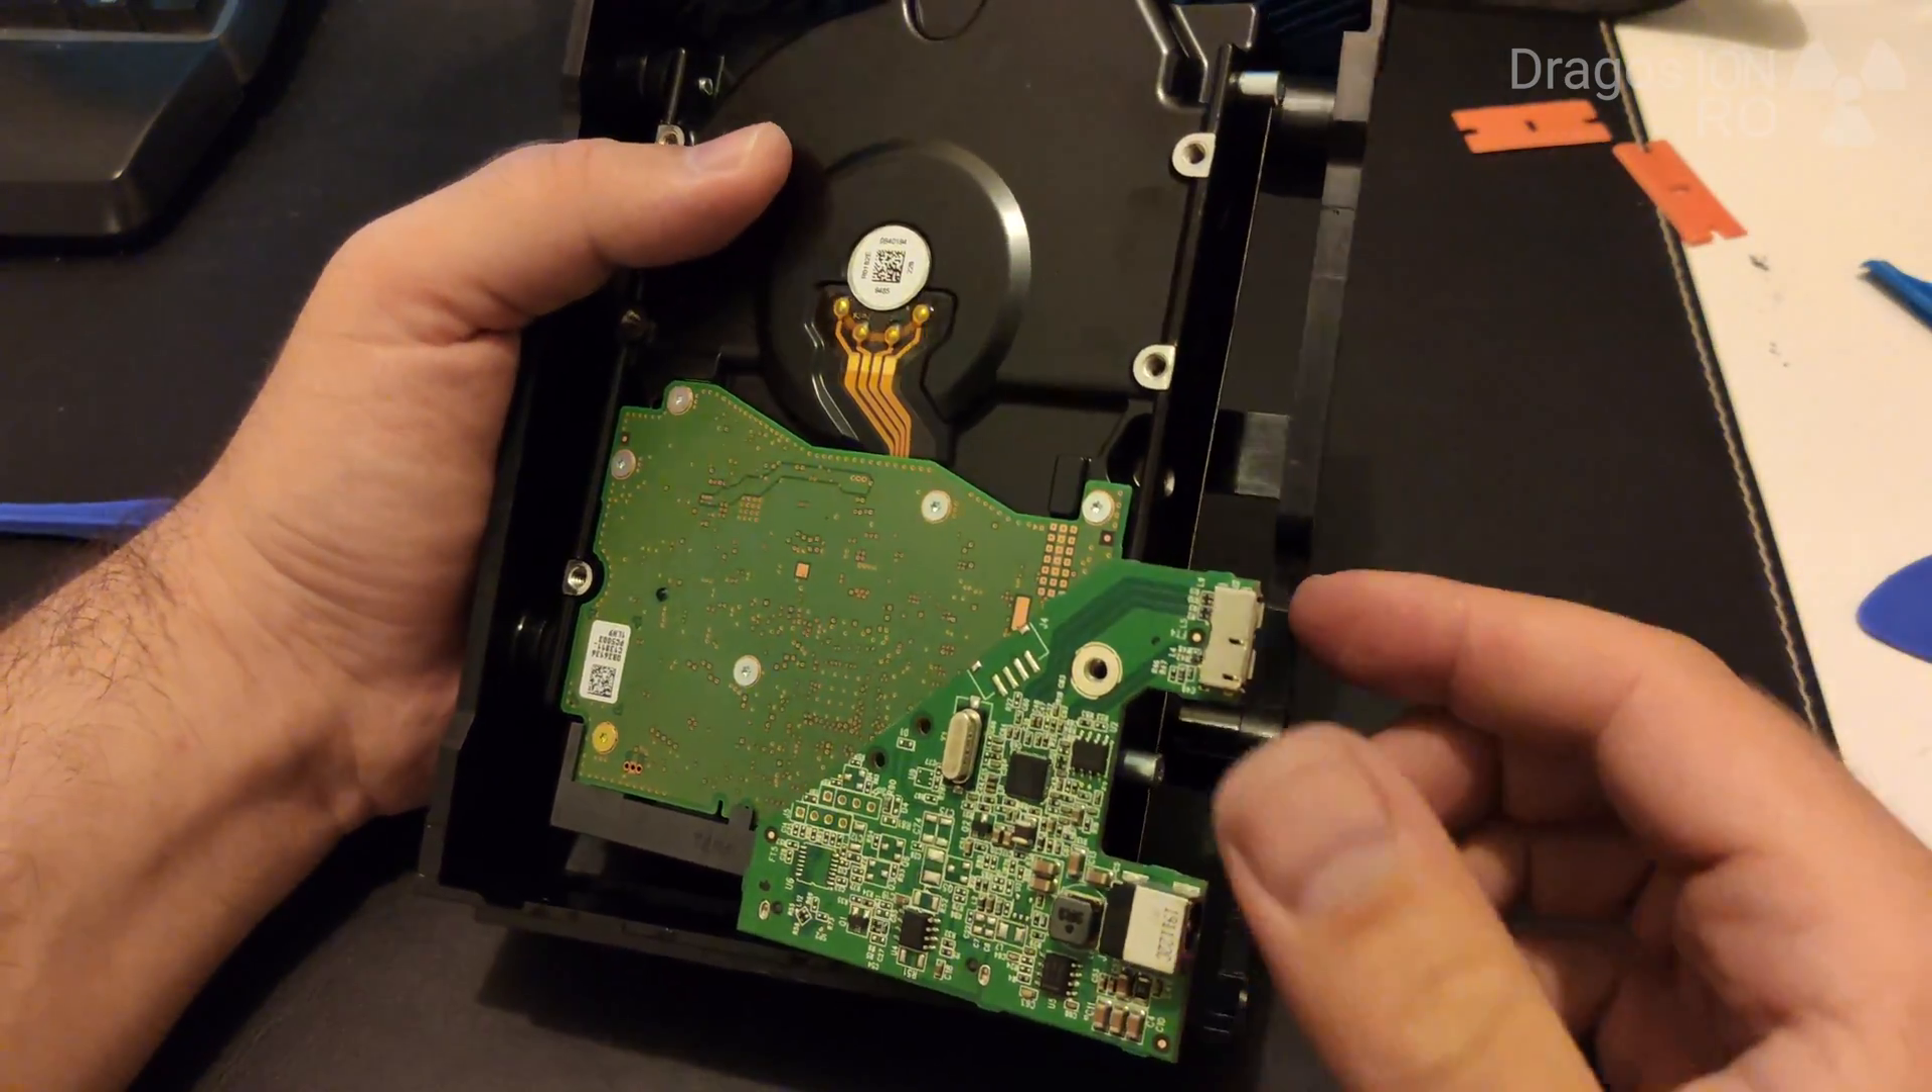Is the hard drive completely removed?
No.